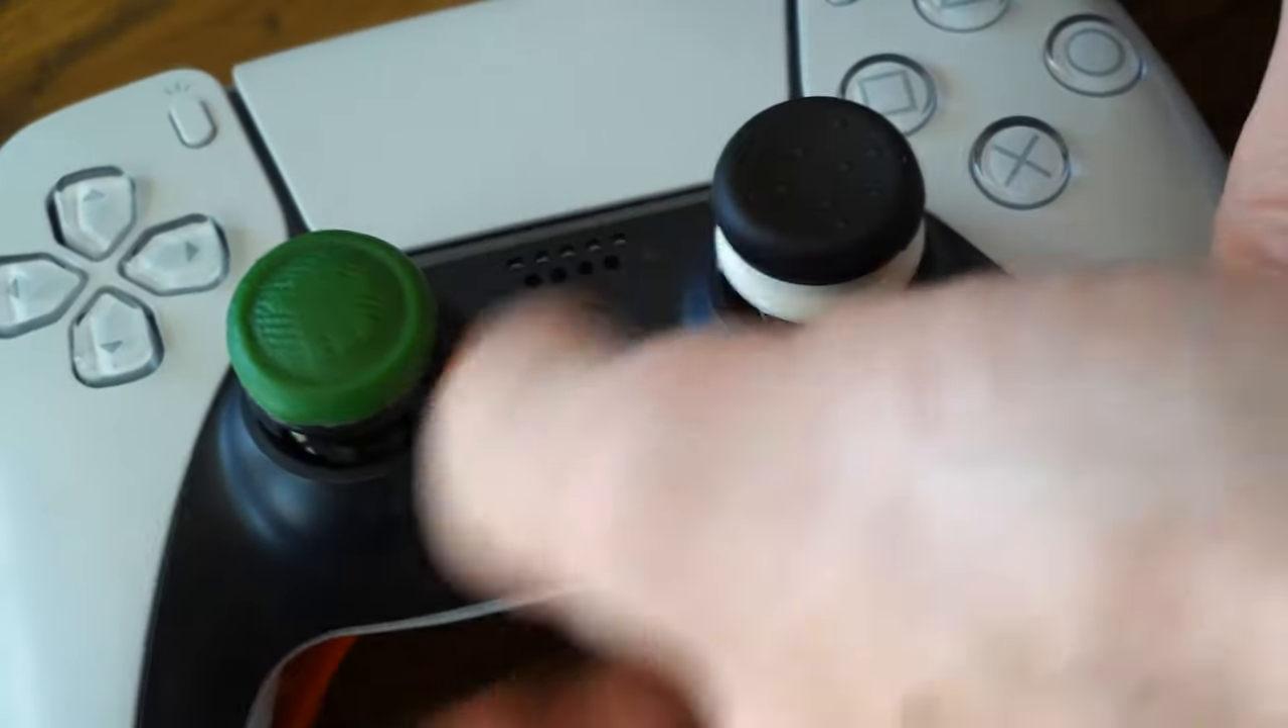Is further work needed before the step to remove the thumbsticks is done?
Yes.